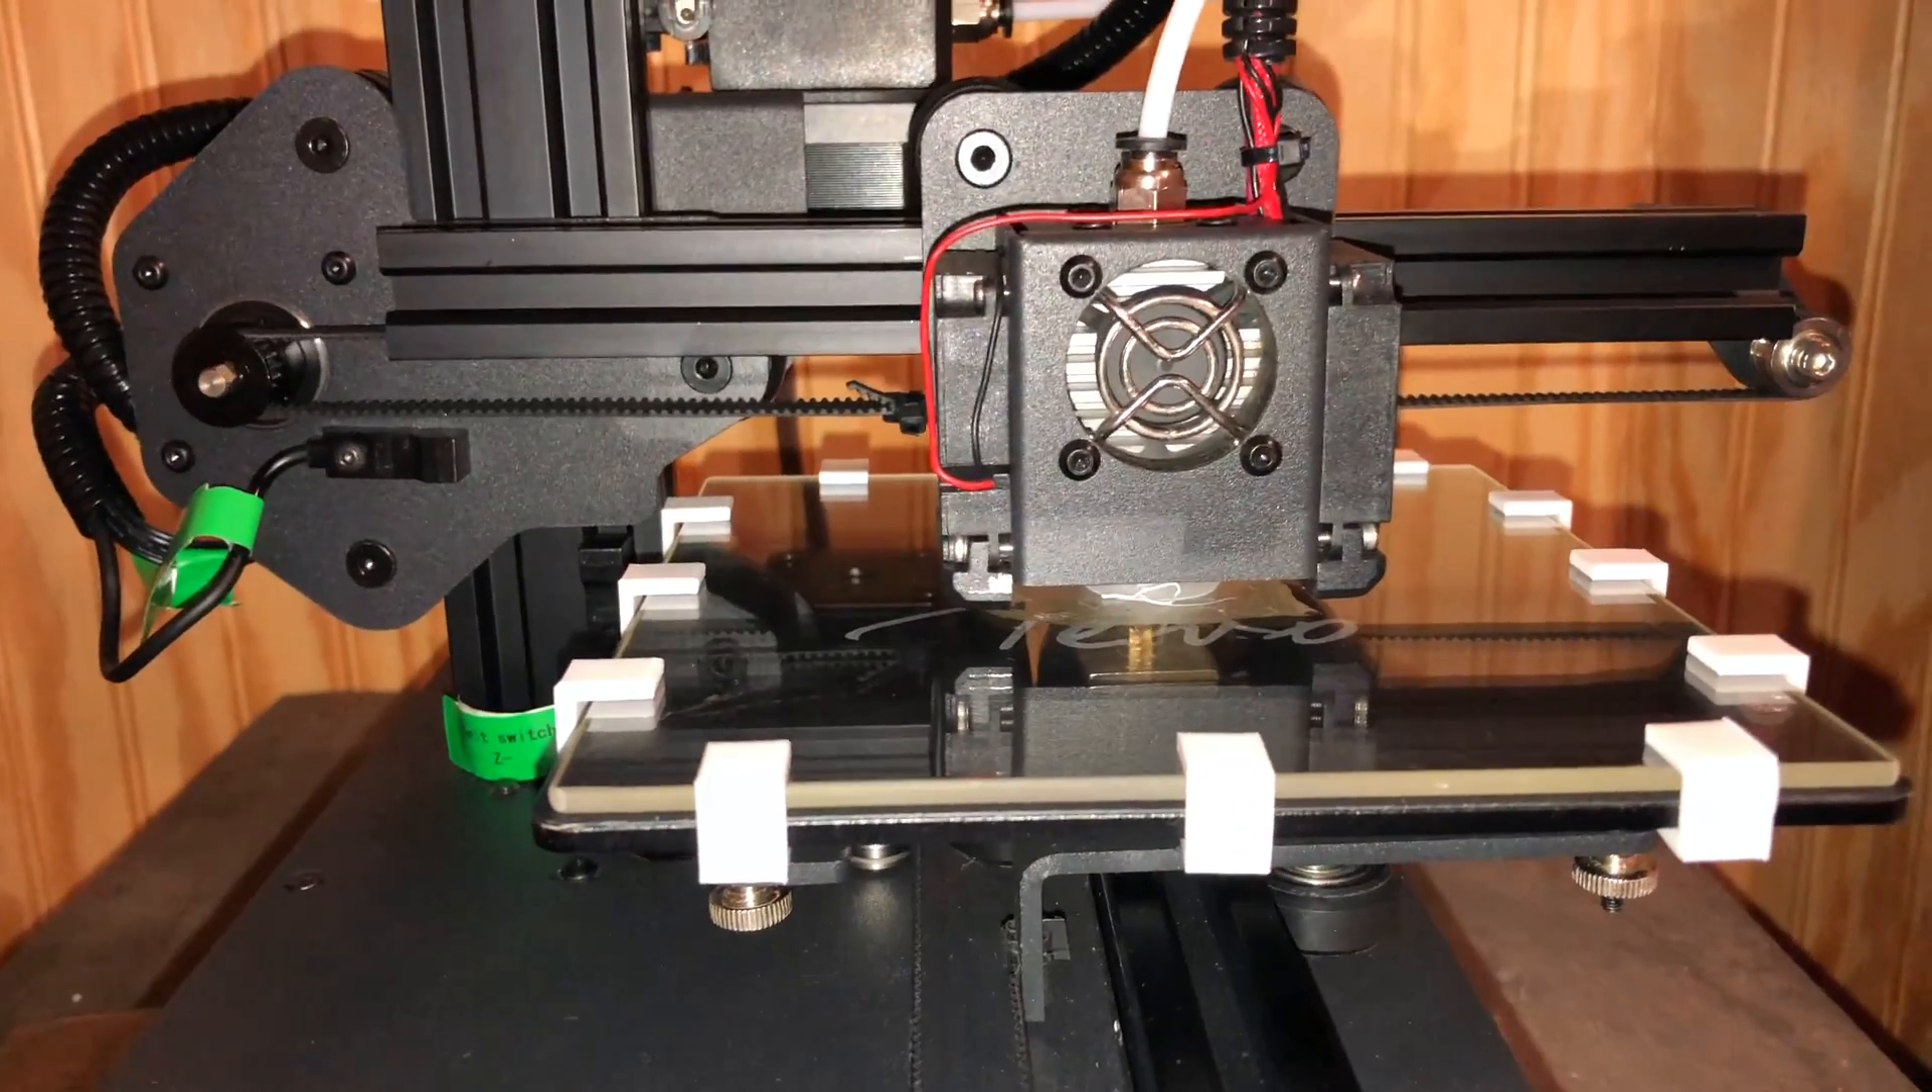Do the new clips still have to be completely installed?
No.